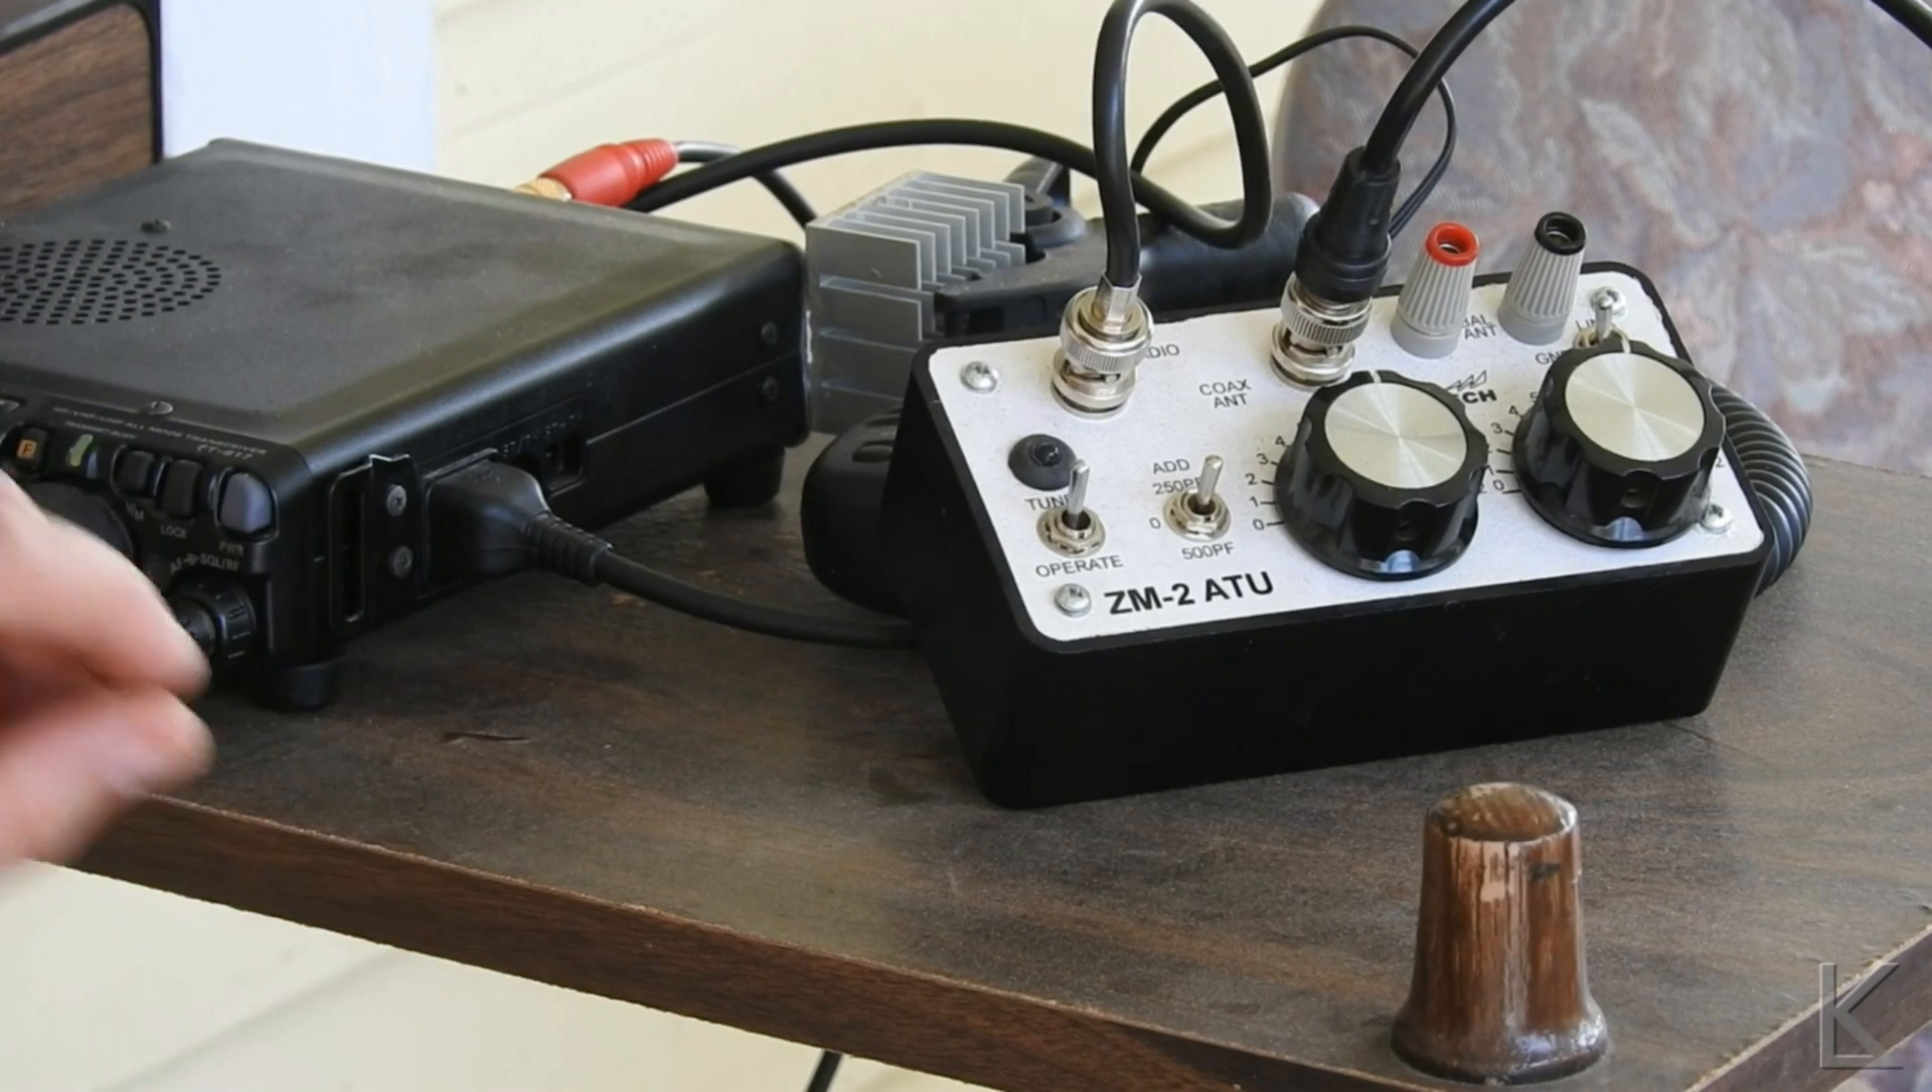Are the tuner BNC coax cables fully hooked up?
Yes.